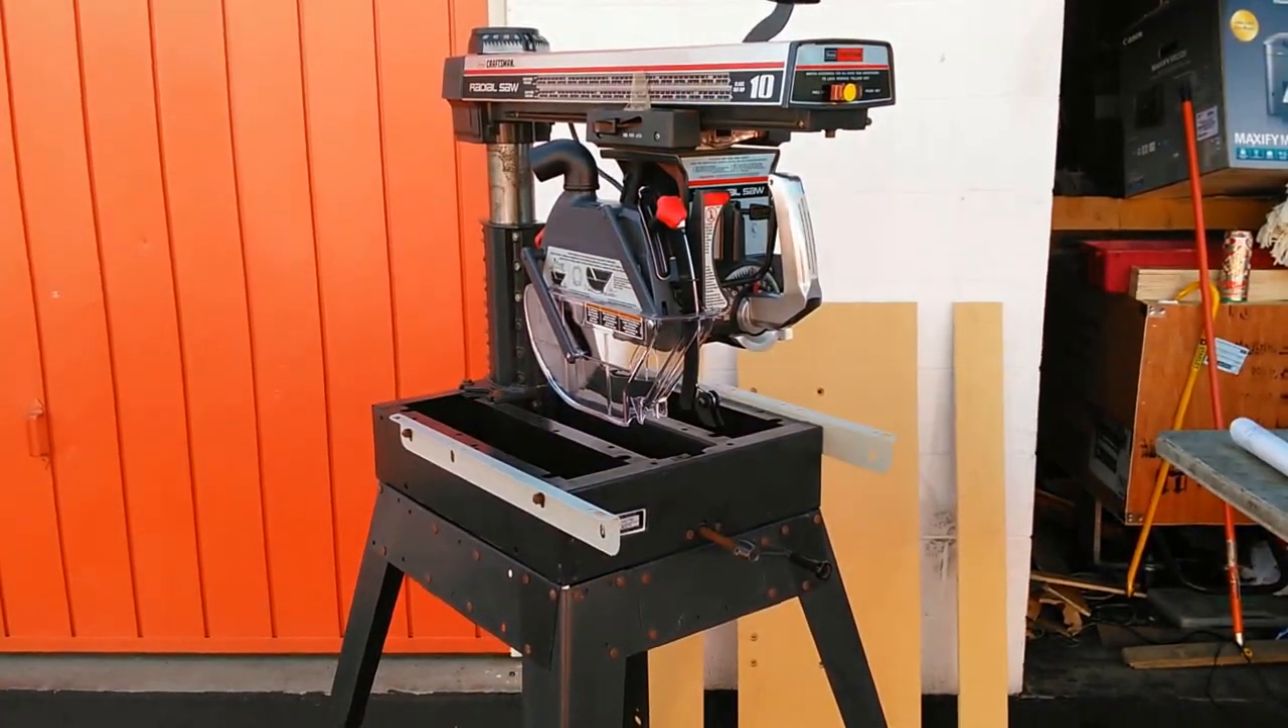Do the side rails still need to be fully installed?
No.